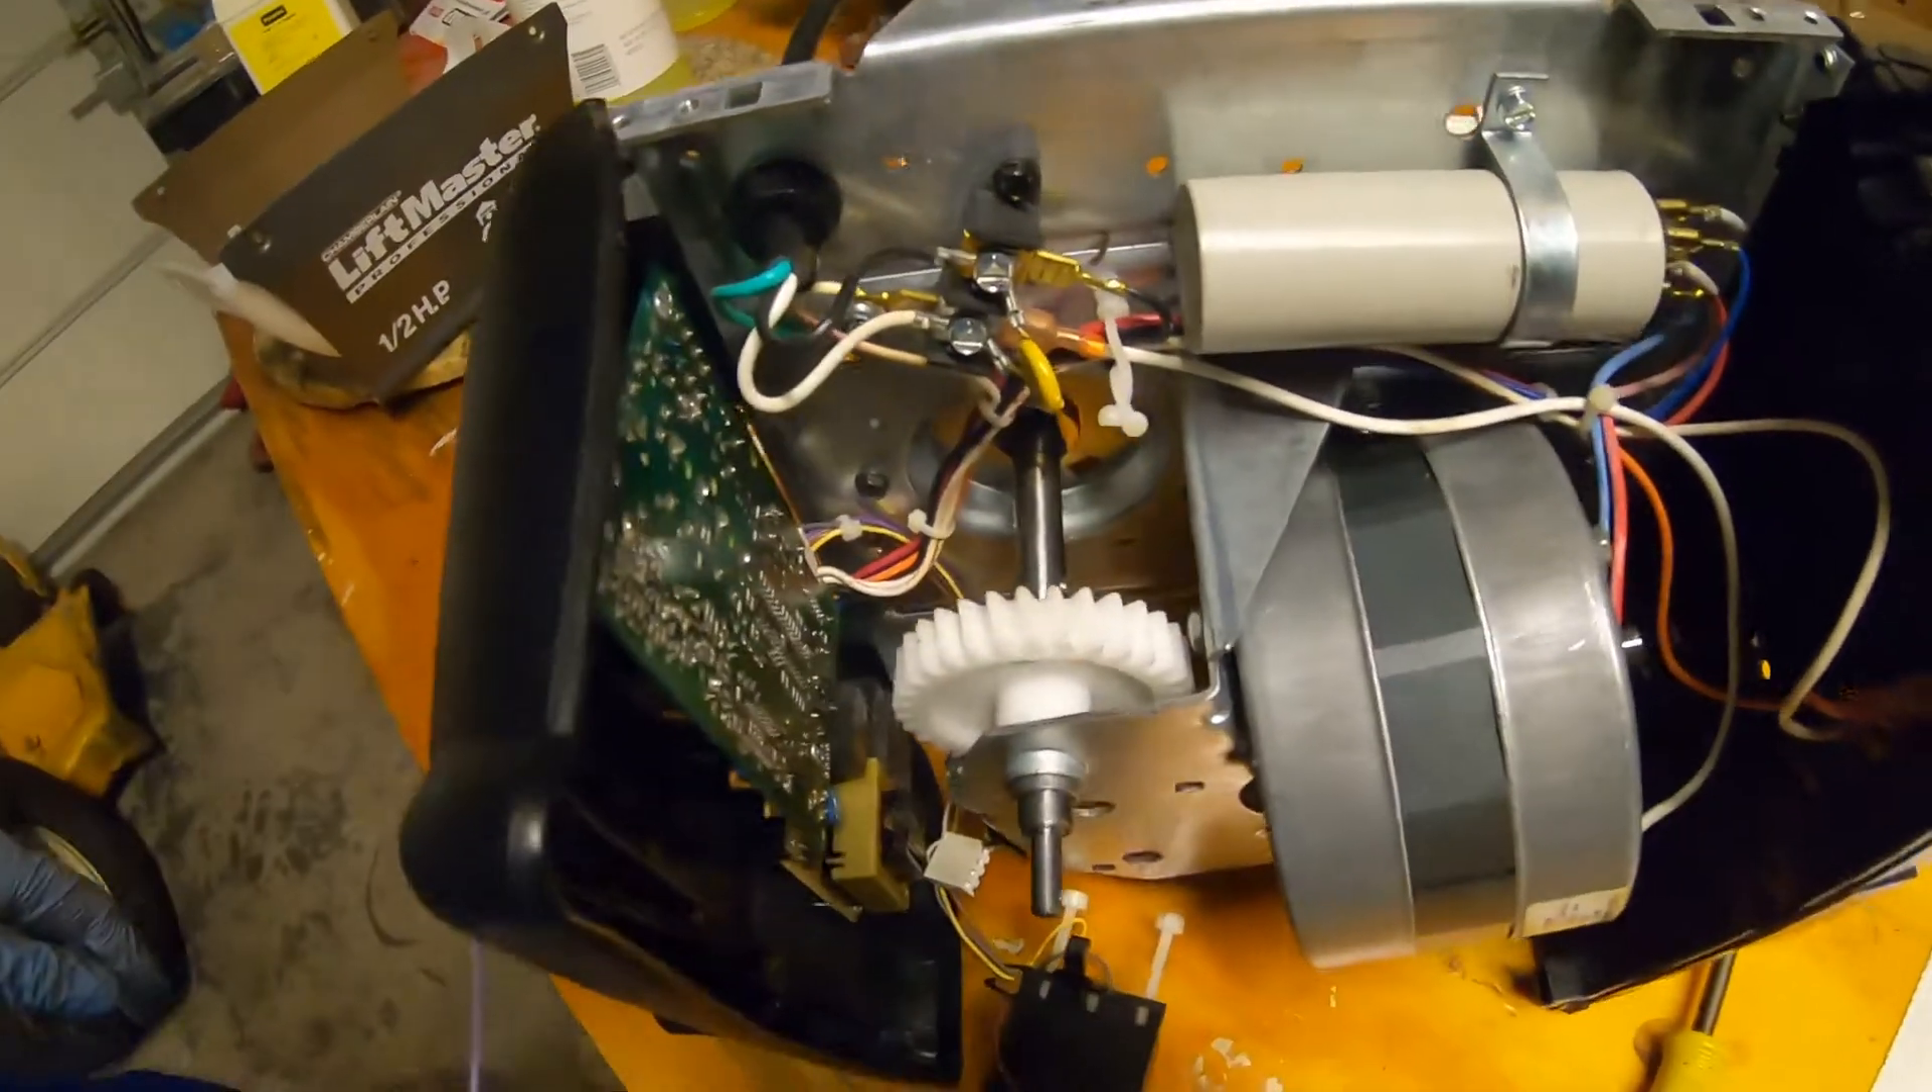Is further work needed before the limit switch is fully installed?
Yes.